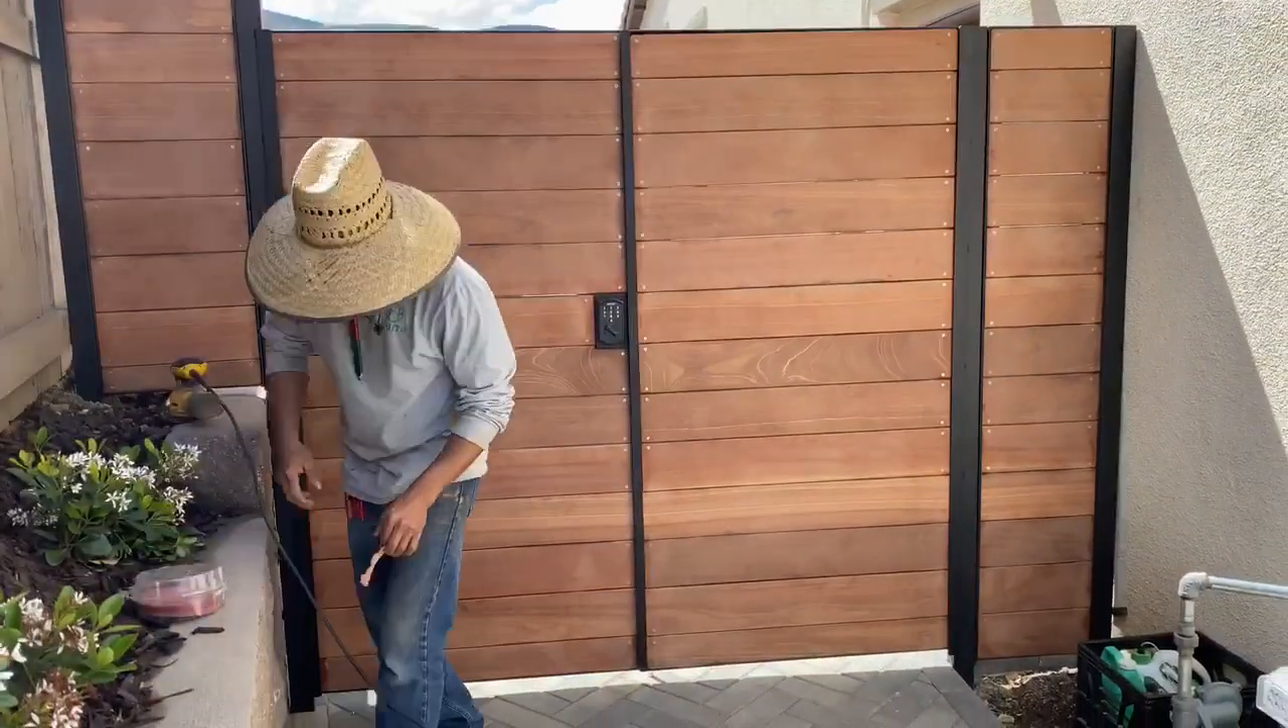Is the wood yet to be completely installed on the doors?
No.